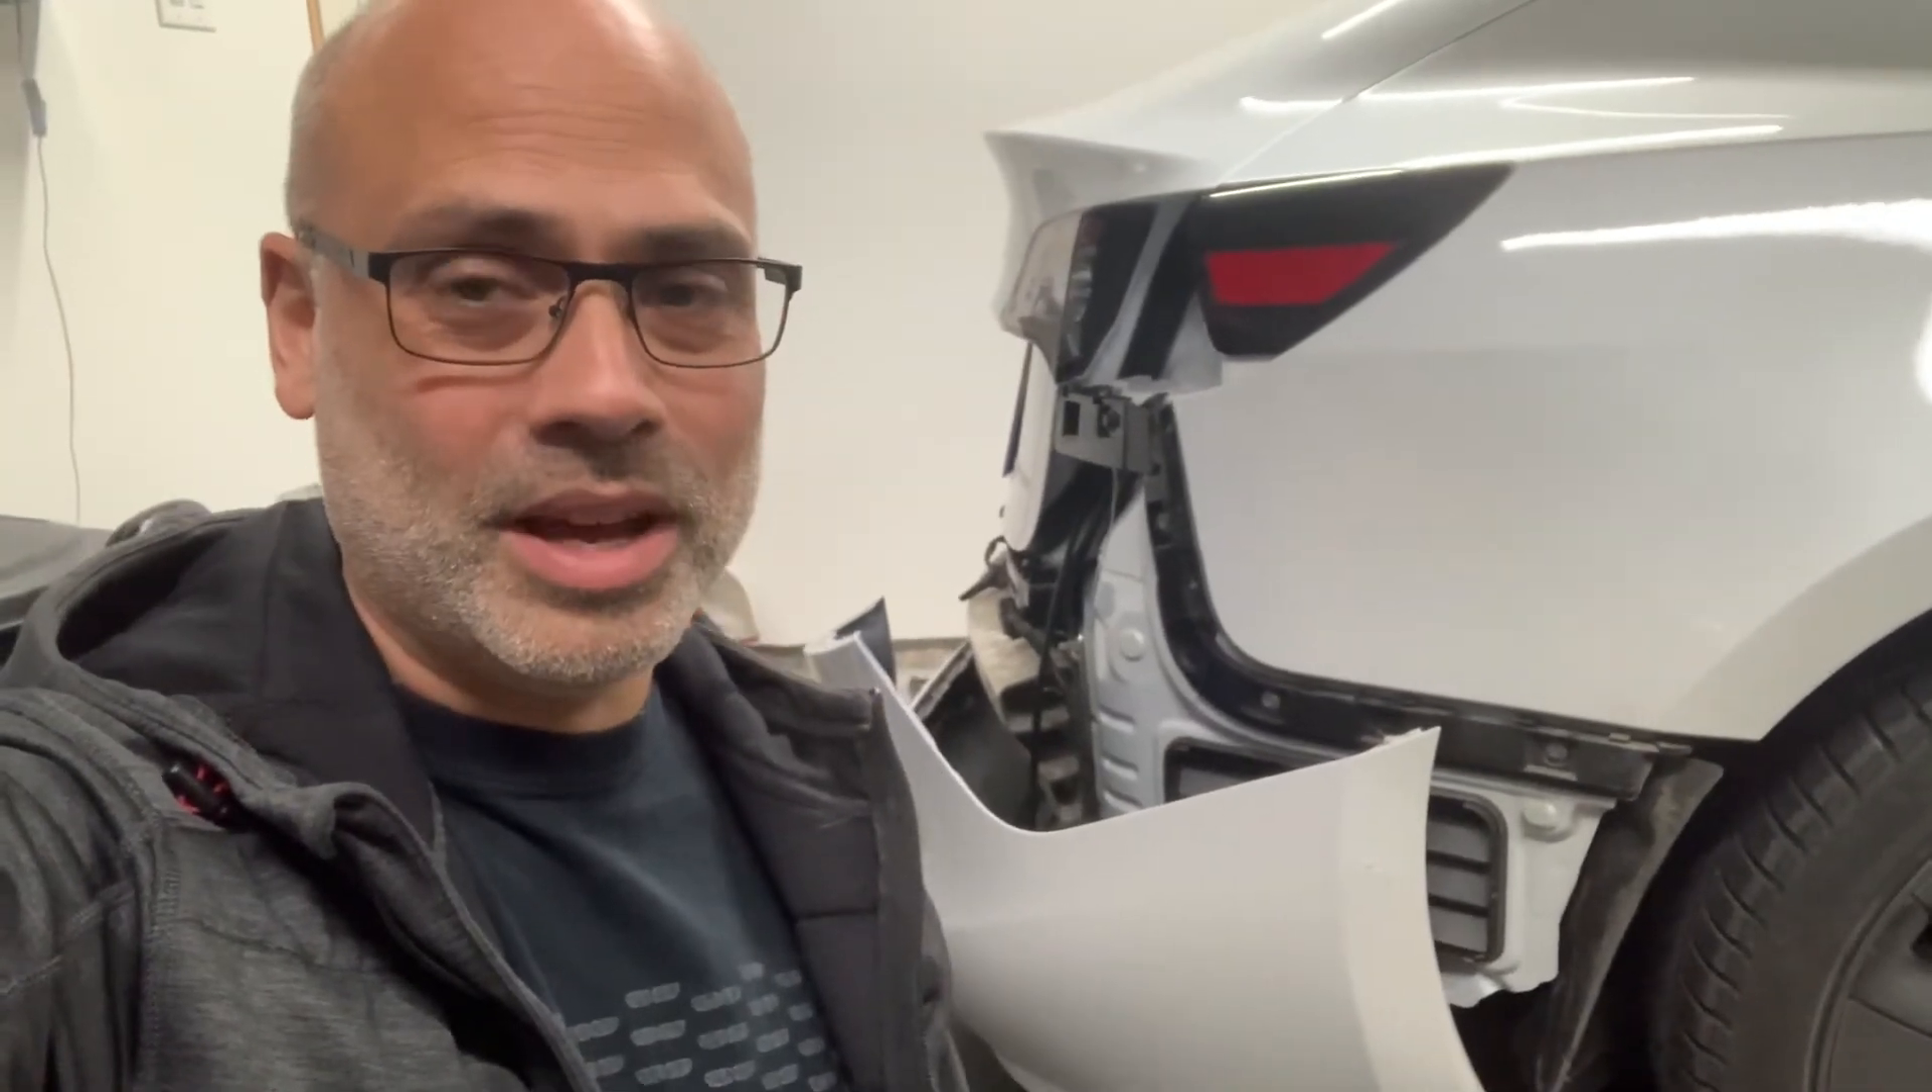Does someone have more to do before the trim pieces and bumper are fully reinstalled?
Yes.